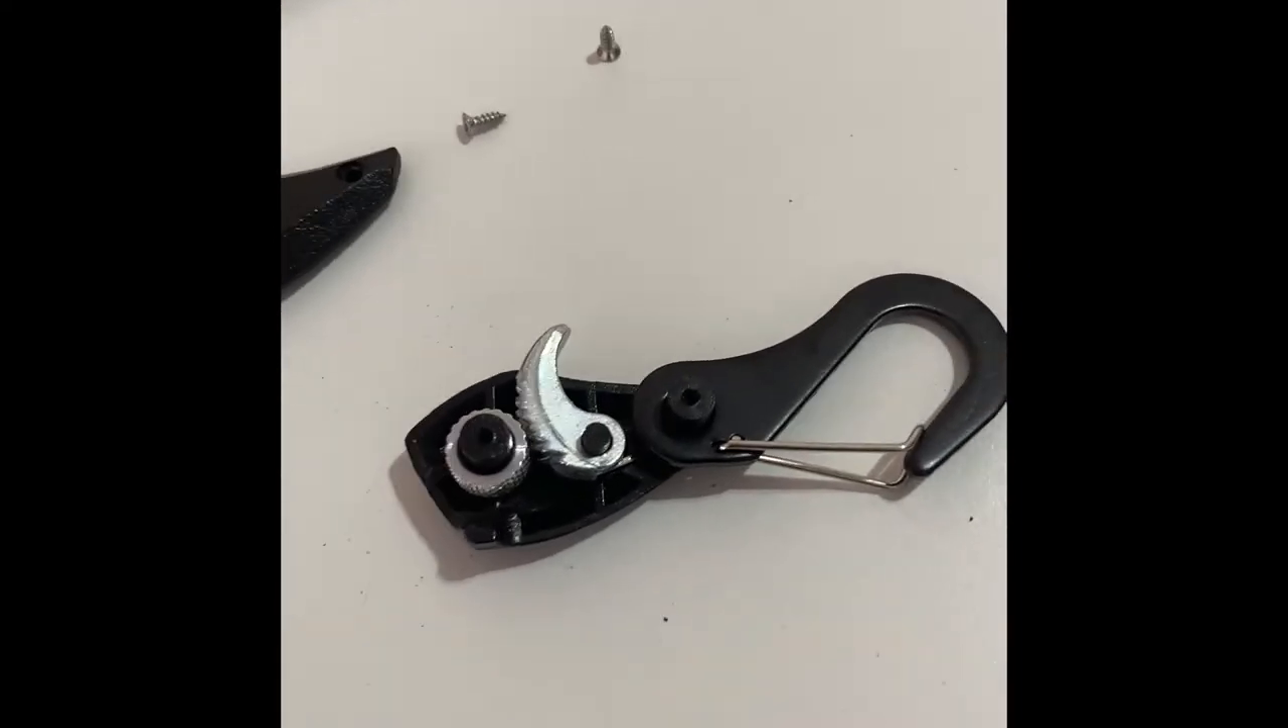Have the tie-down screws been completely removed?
Yes.